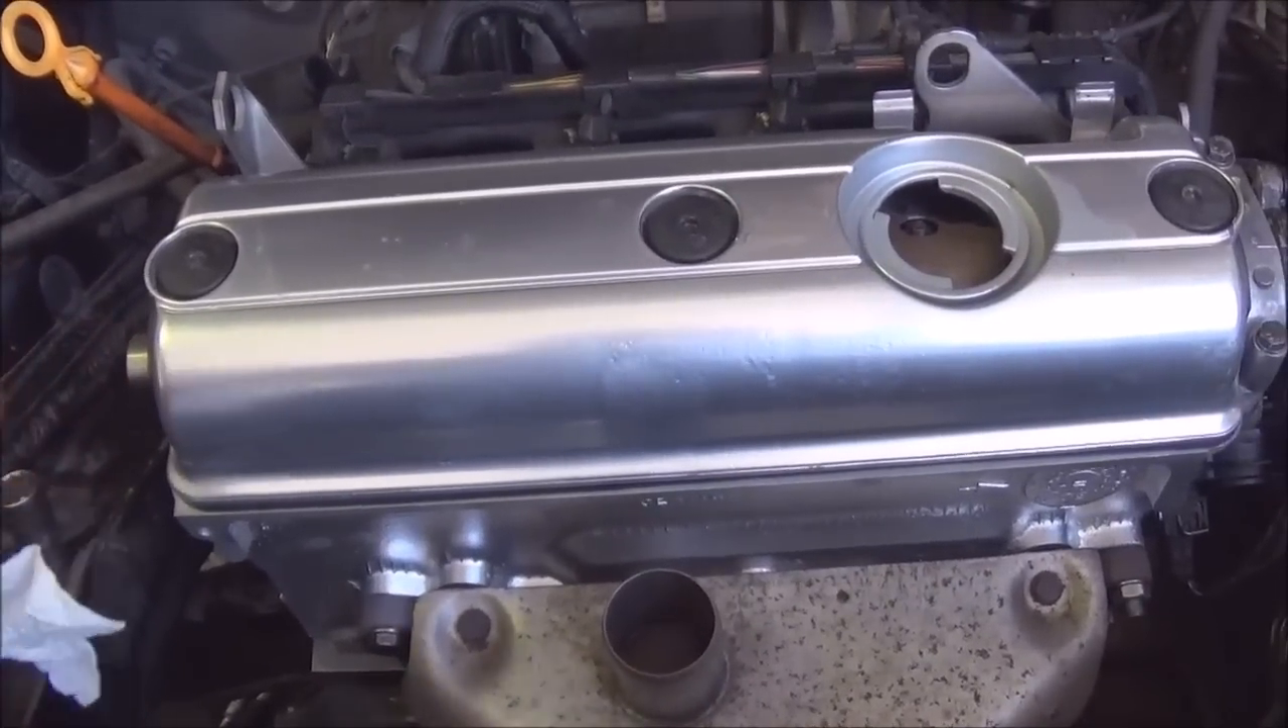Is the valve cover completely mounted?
Yes.